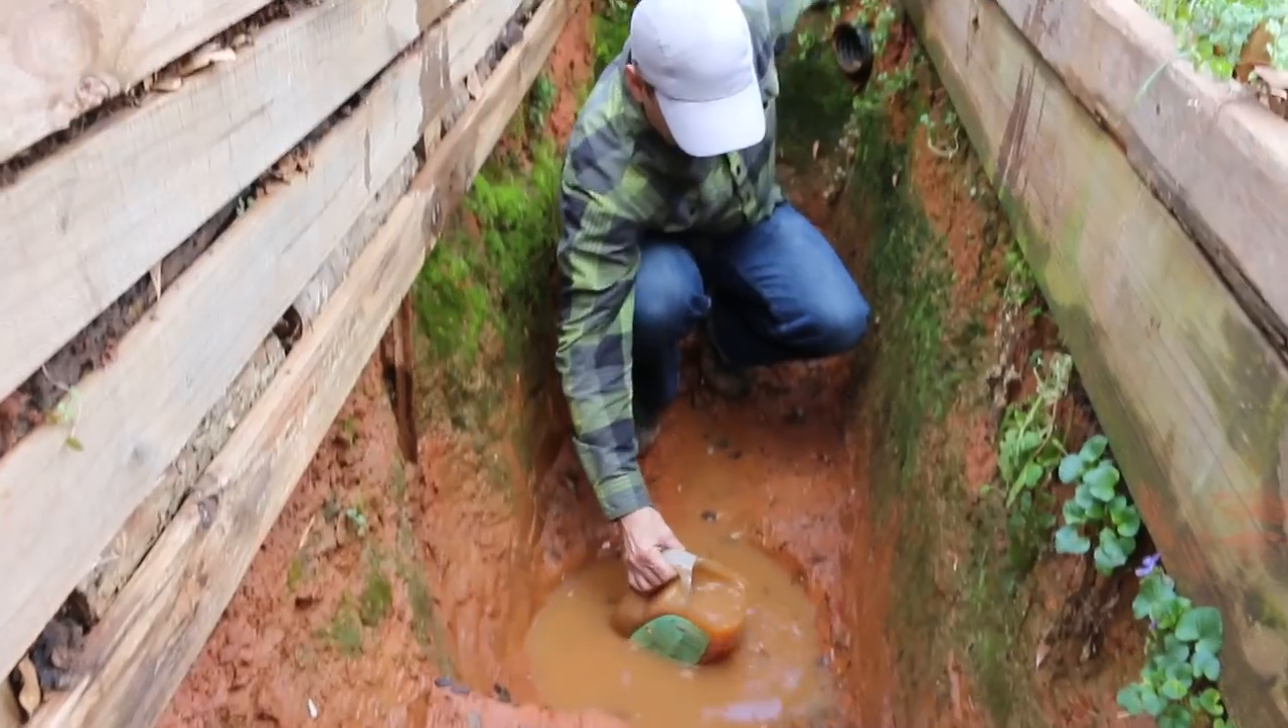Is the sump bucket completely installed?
No.